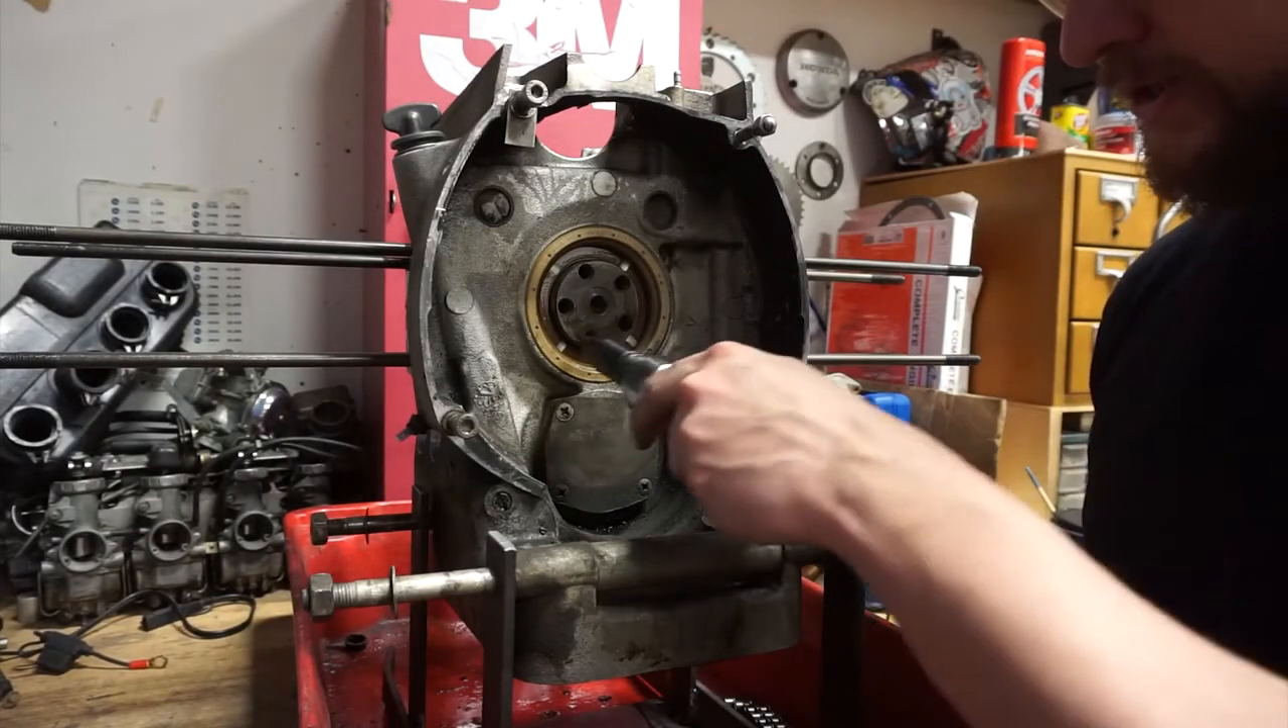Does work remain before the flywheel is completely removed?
No.